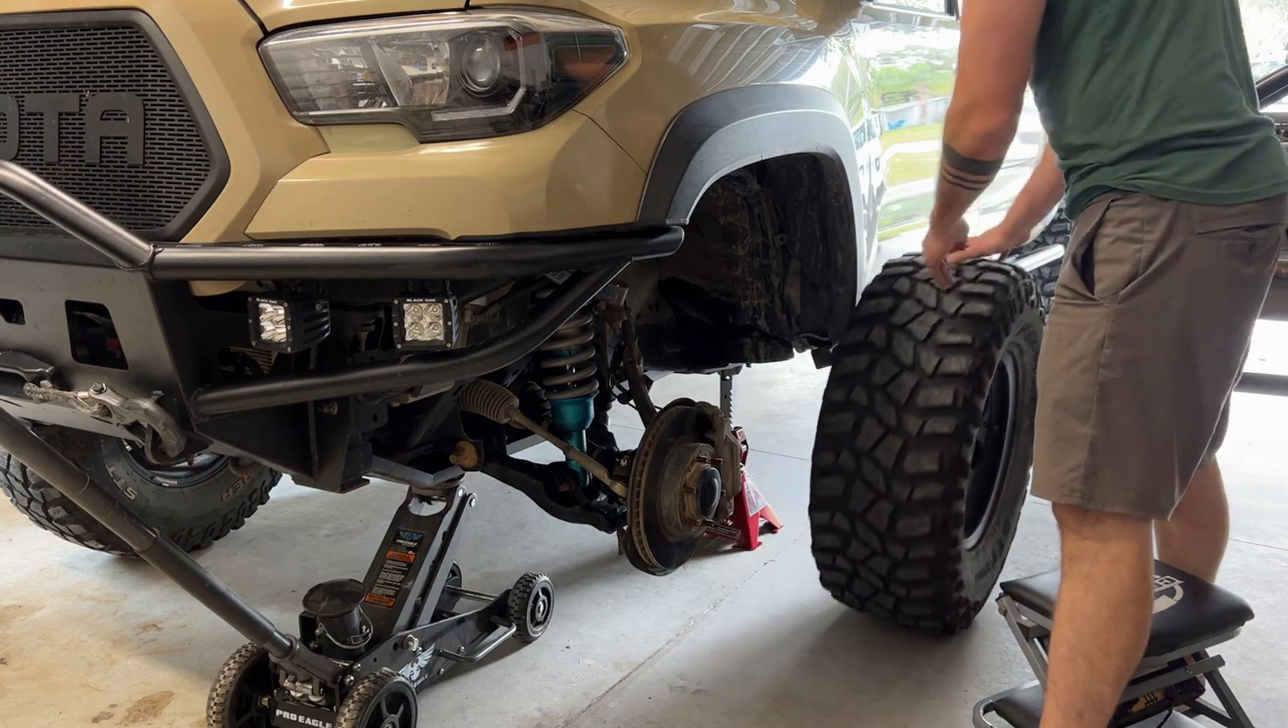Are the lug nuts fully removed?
Yes.